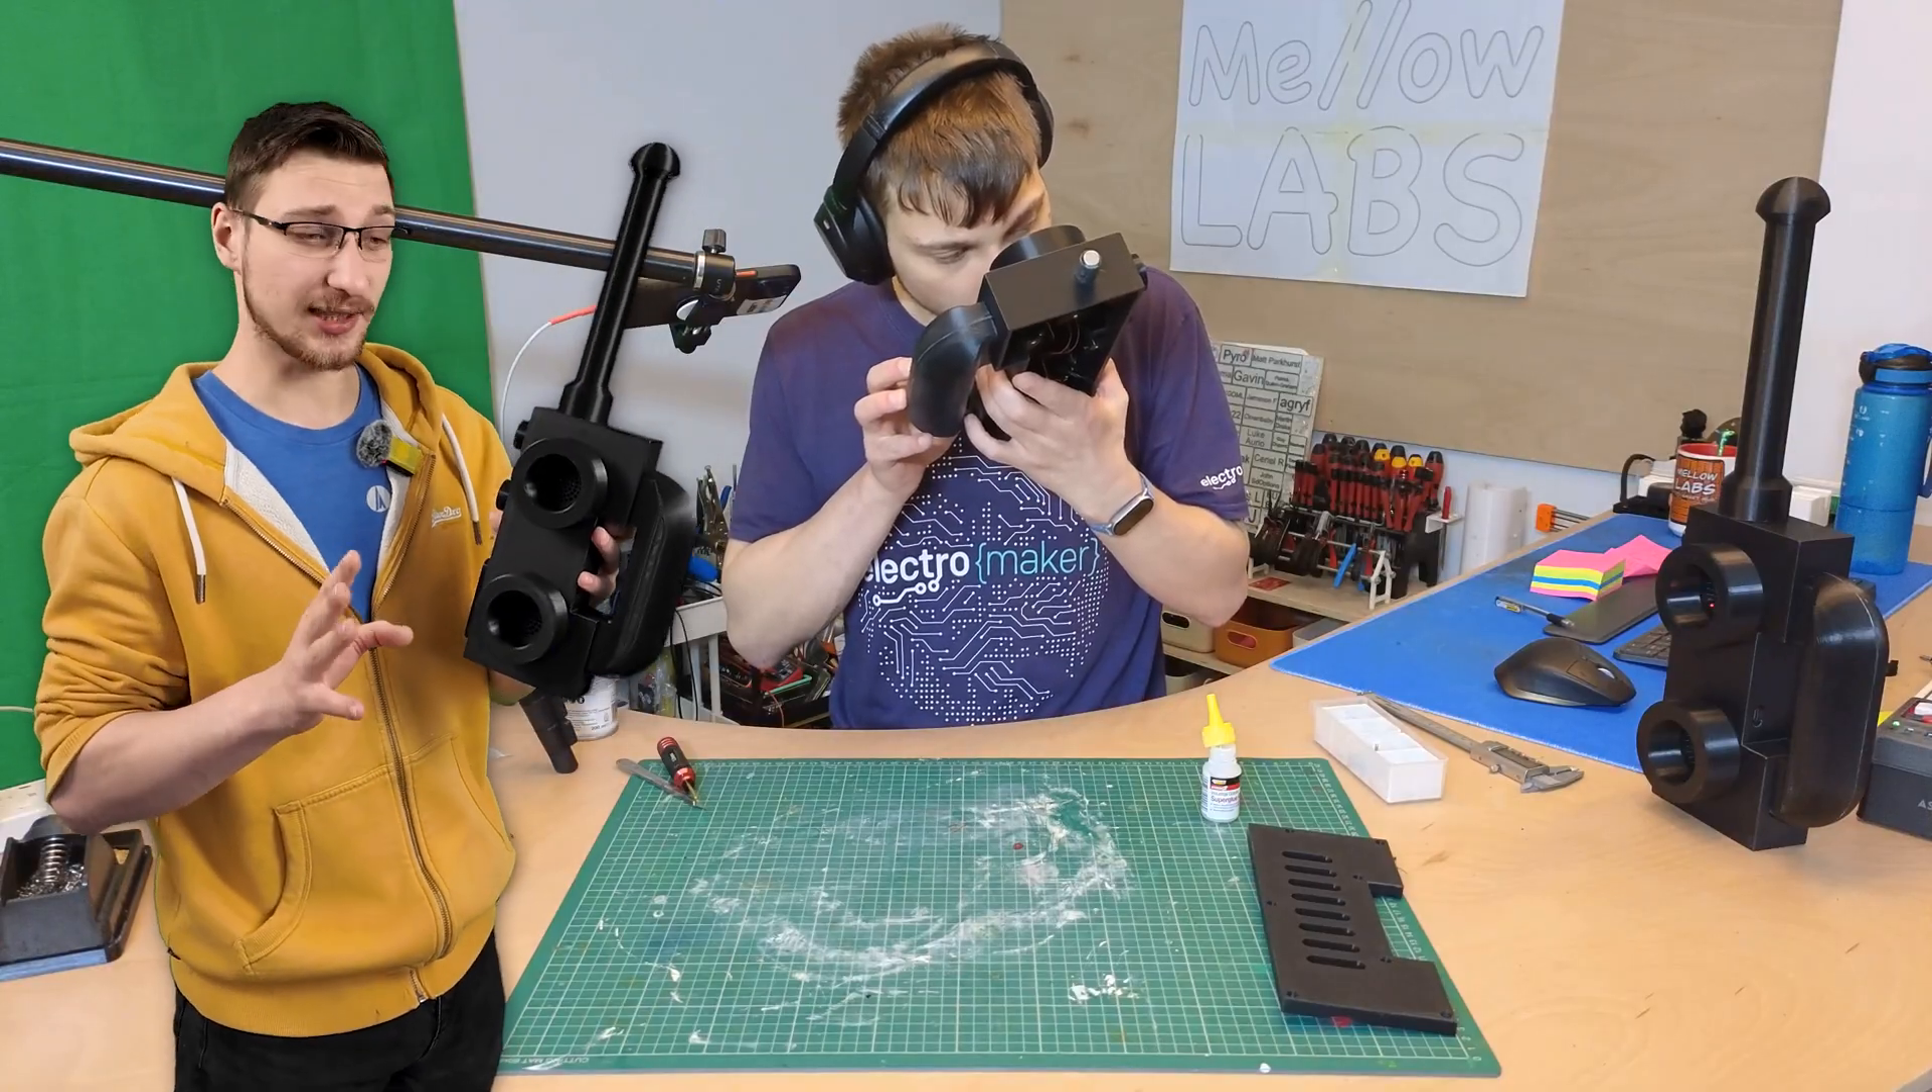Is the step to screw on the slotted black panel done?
No.